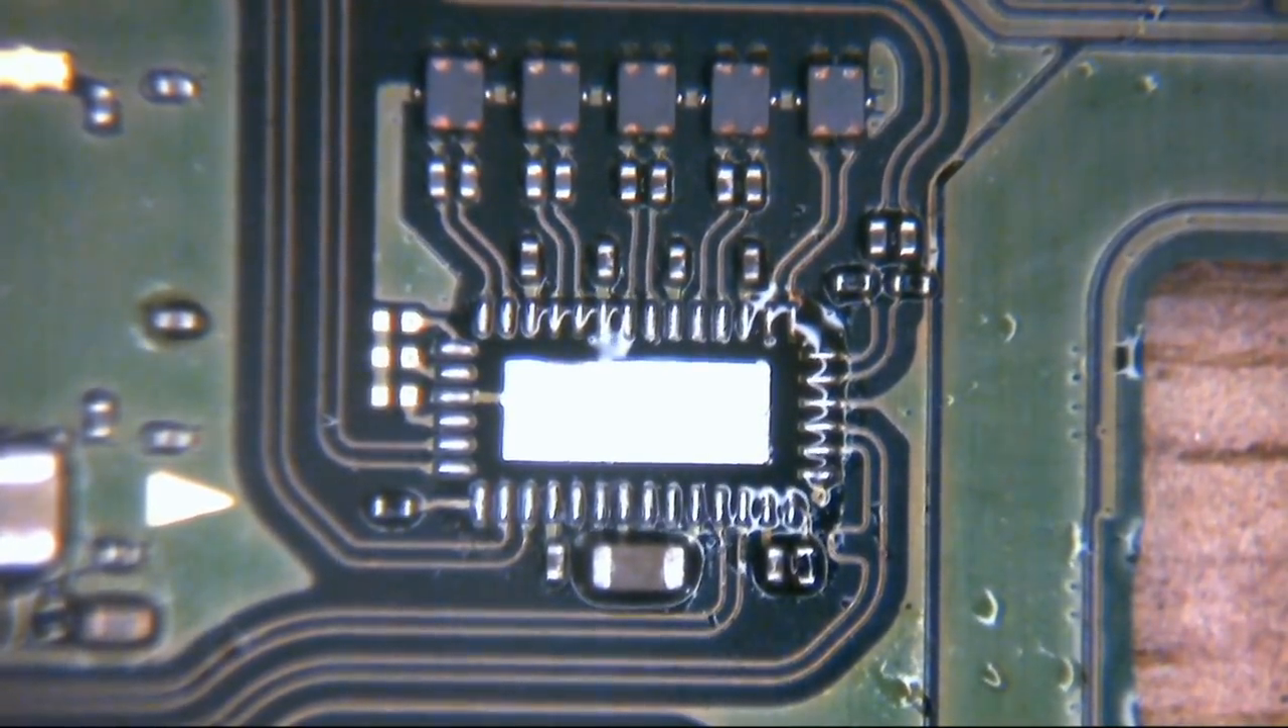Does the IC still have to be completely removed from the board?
No.